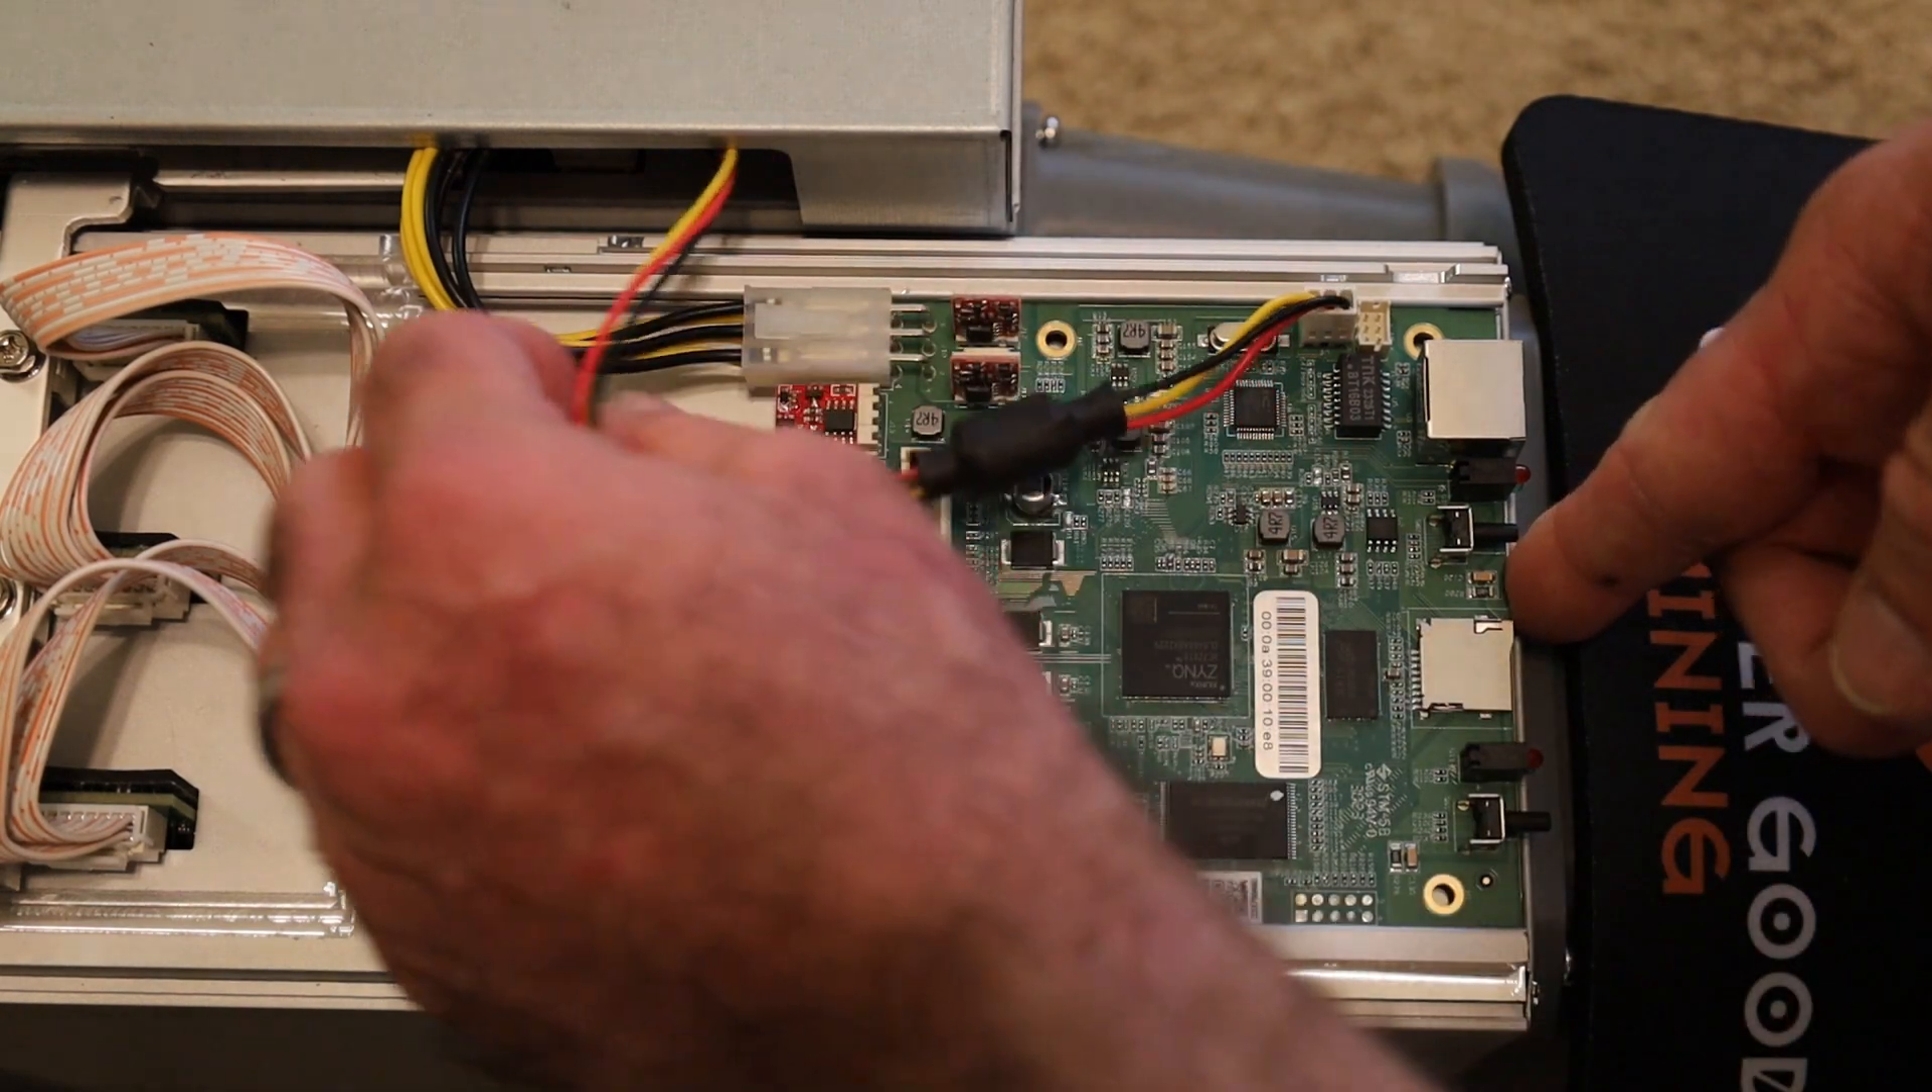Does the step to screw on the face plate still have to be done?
Yes.